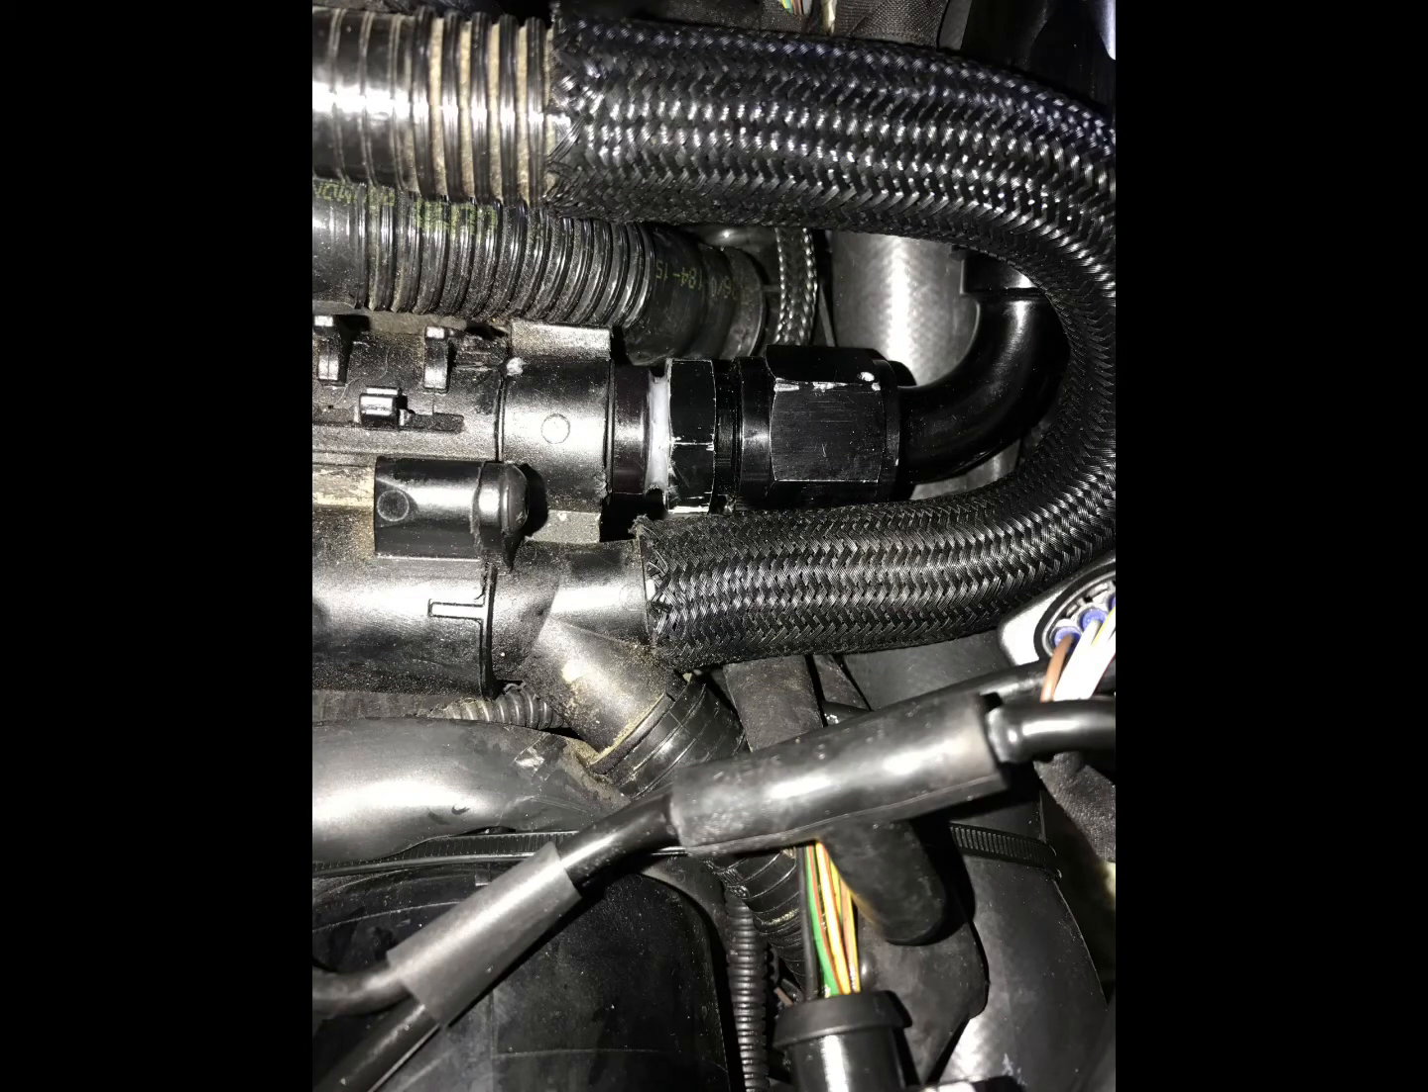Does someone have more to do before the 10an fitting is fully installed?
No.